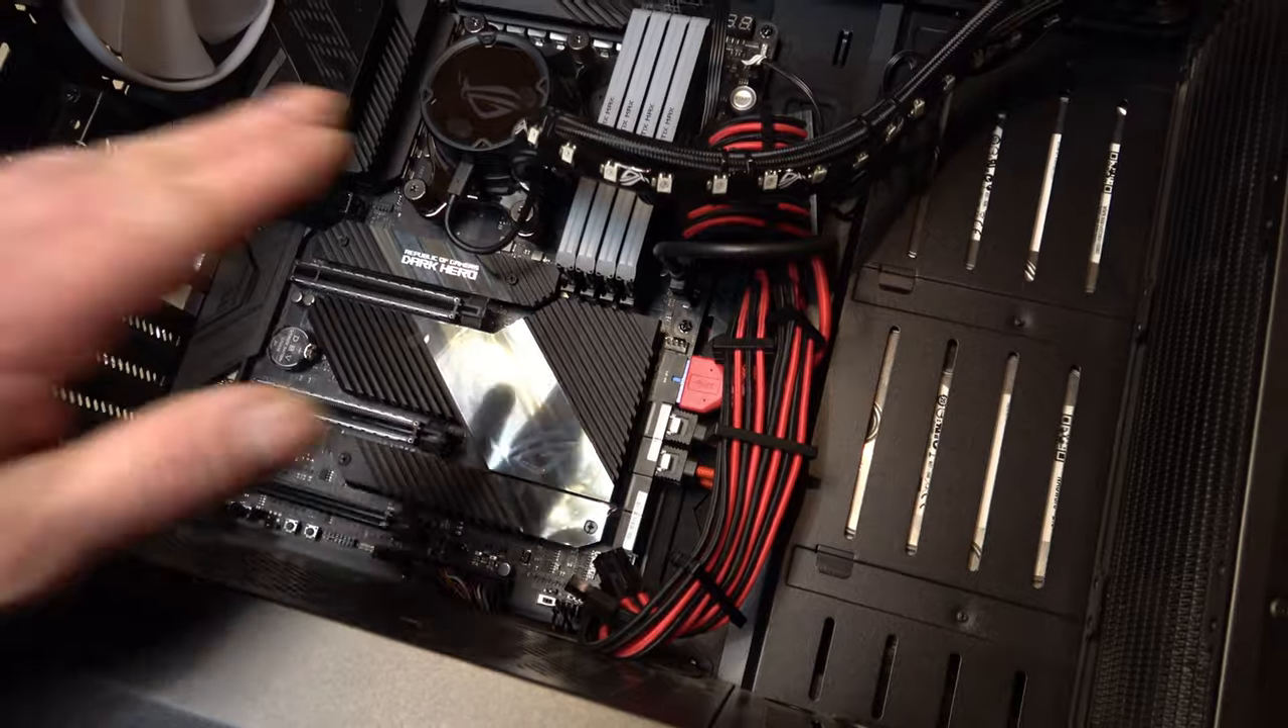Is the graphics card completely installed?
No.